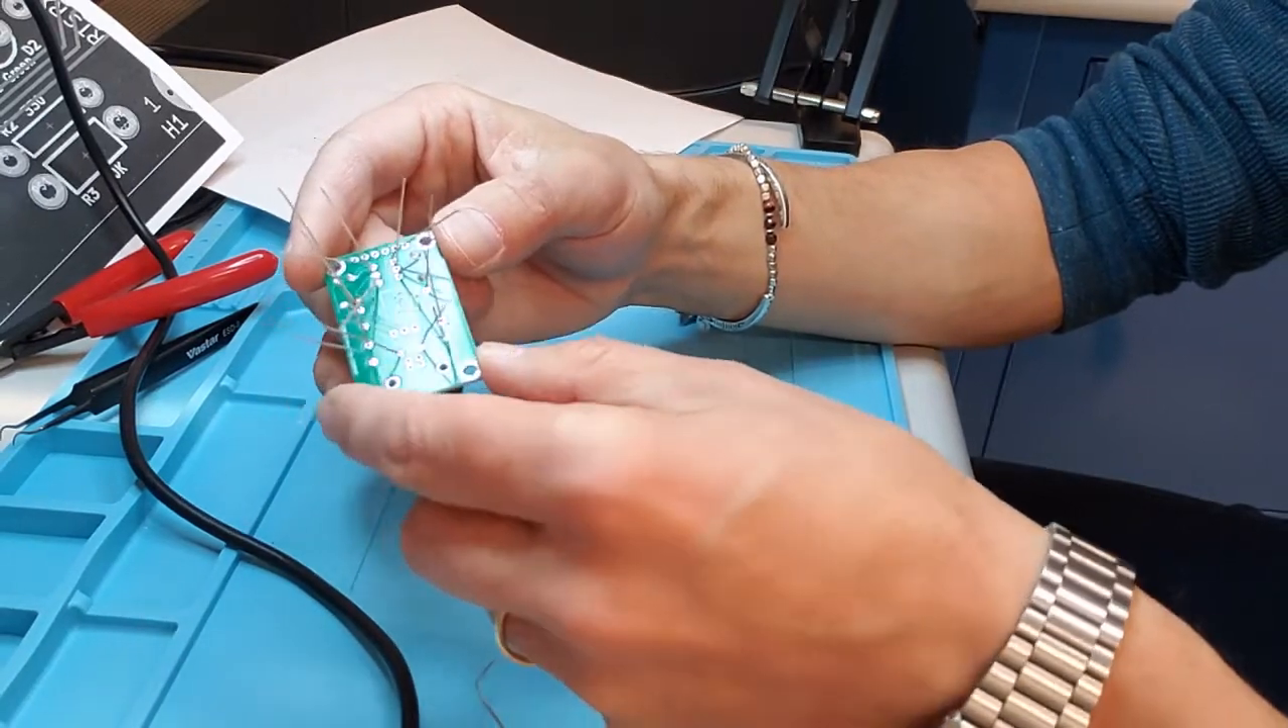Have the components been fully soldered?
No.